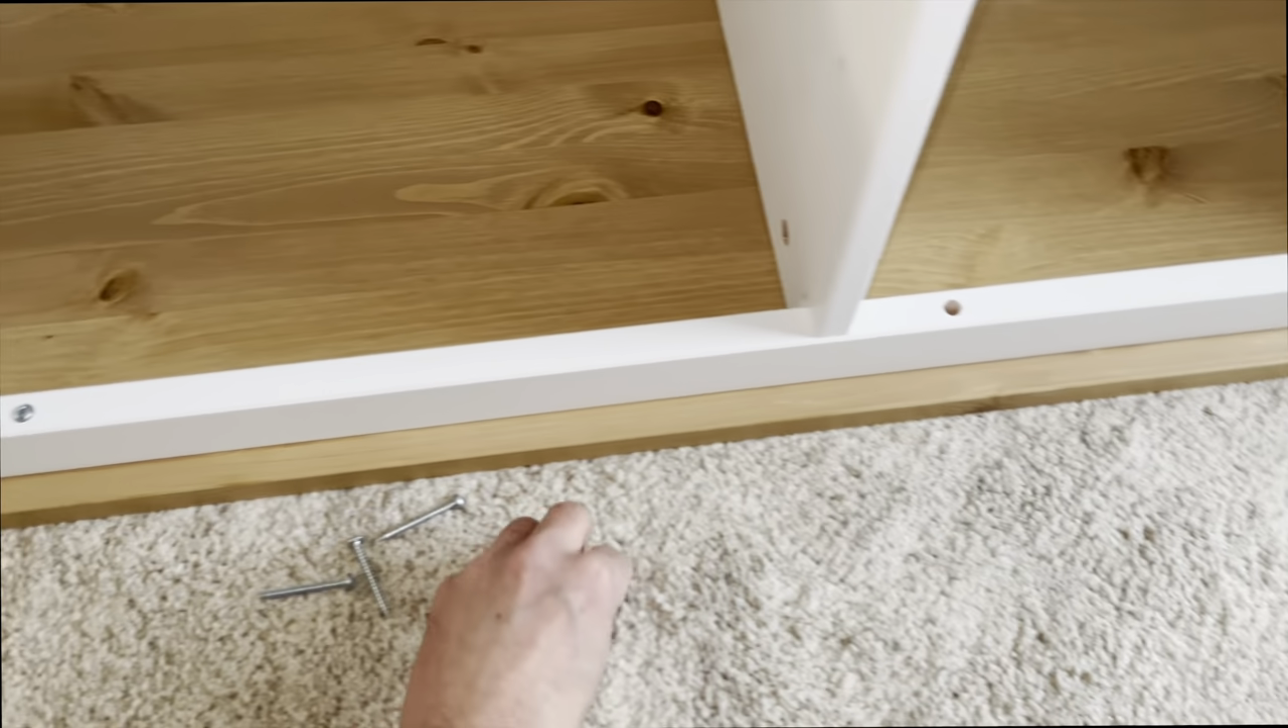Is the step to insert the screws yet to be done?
Yes.